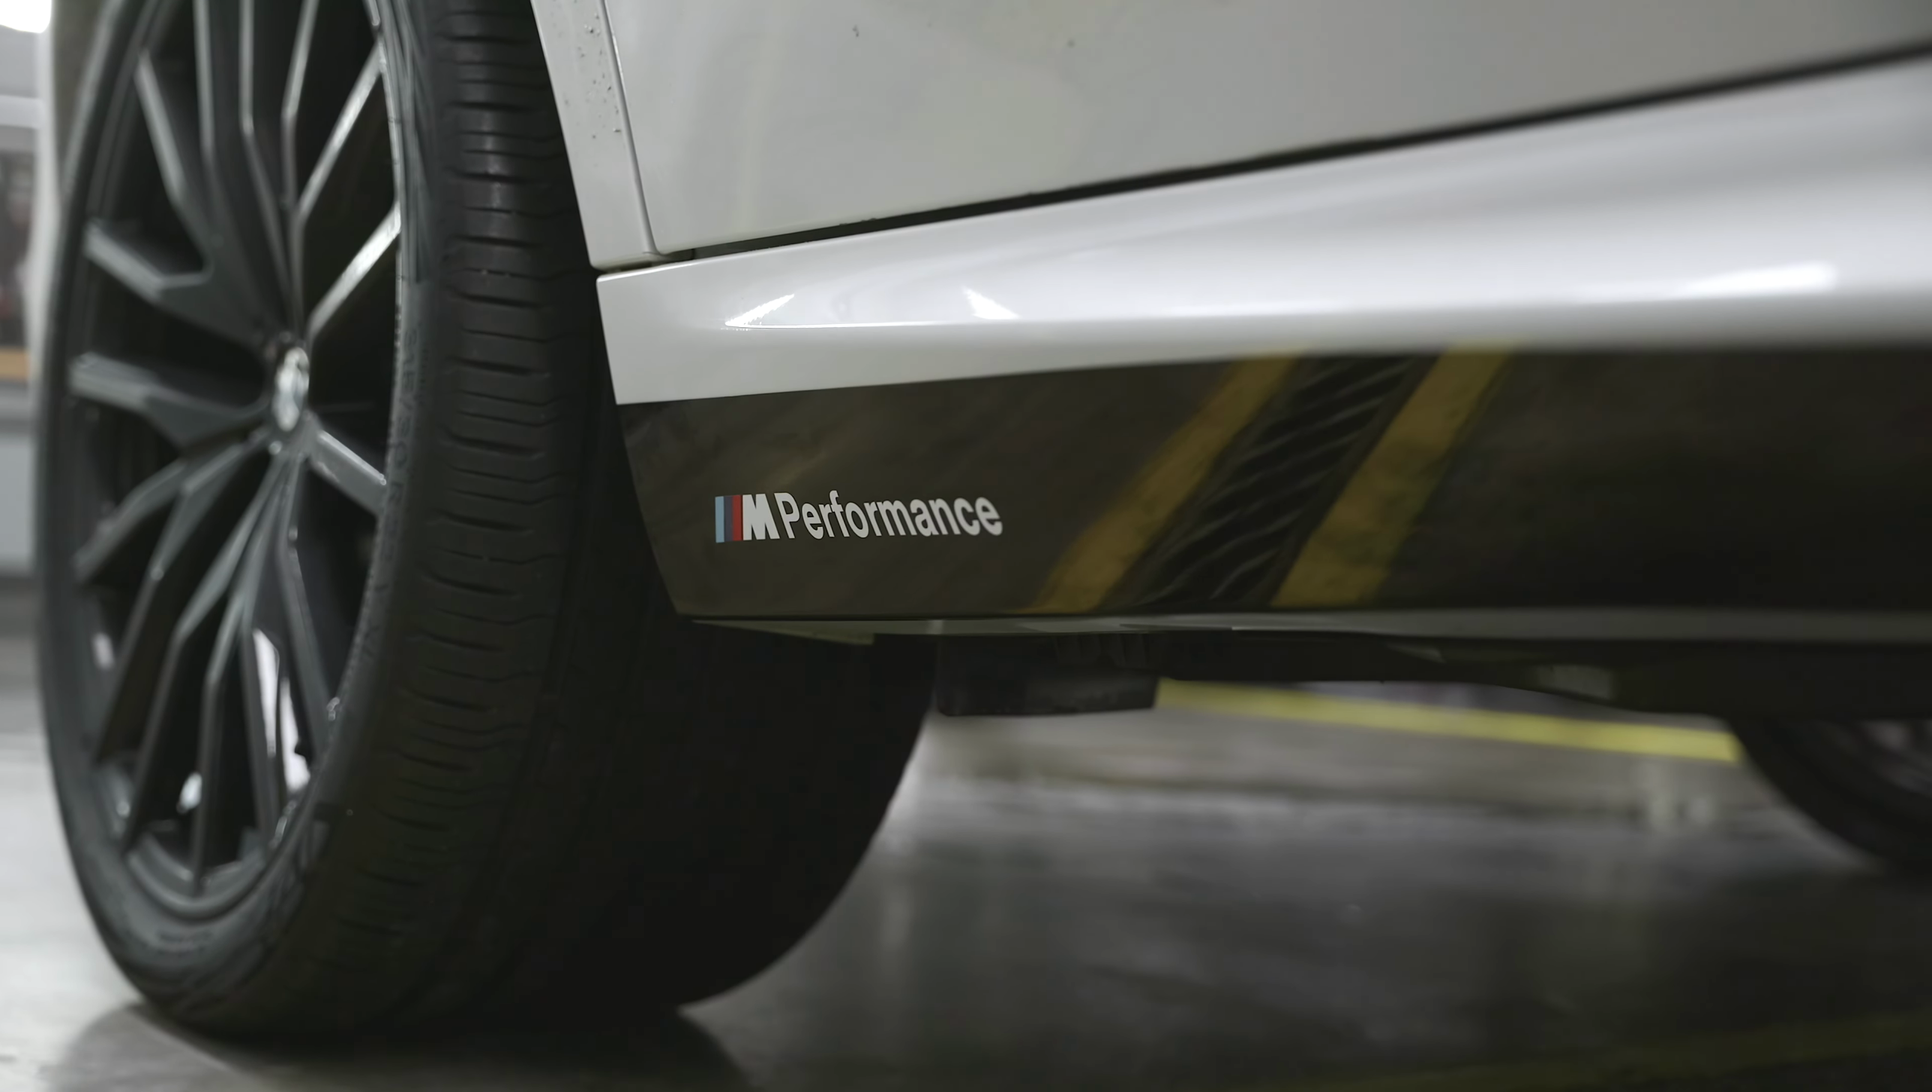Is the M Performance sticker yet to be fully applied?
No.